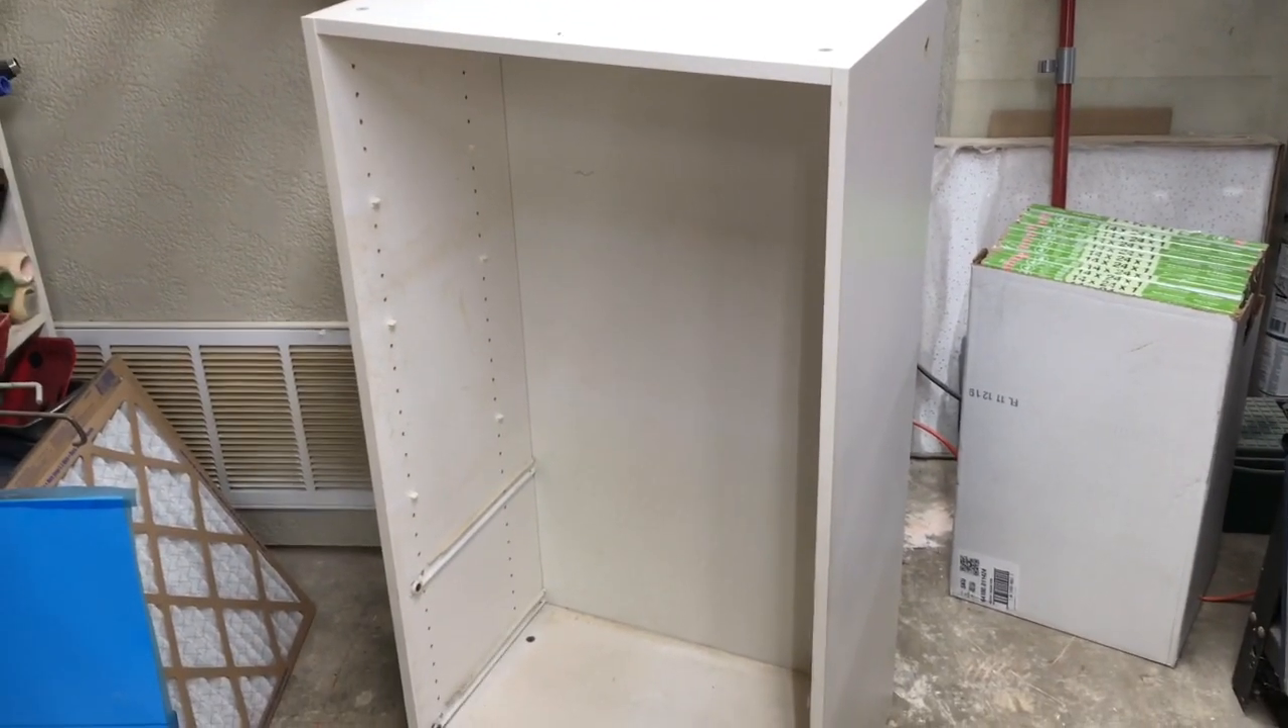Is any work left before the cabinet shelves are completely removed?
No.